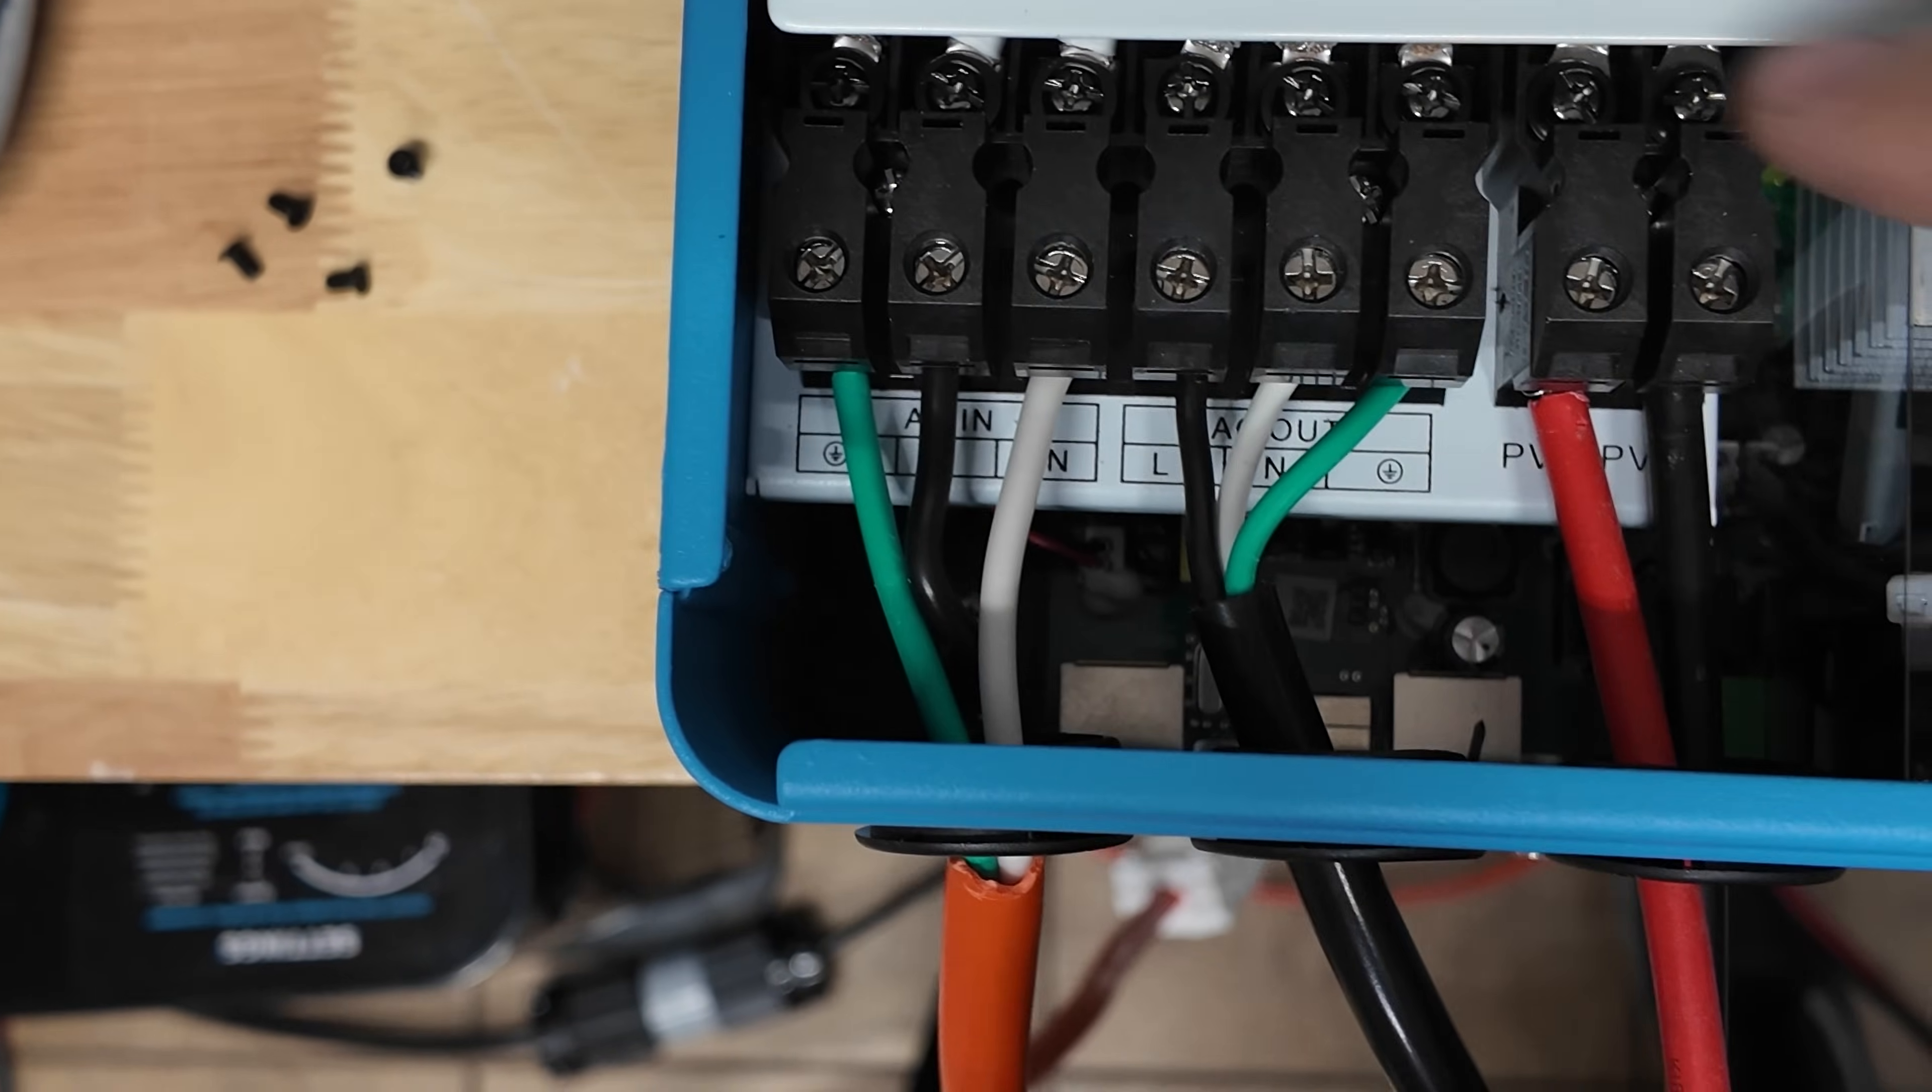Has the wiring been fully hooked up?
Yes.